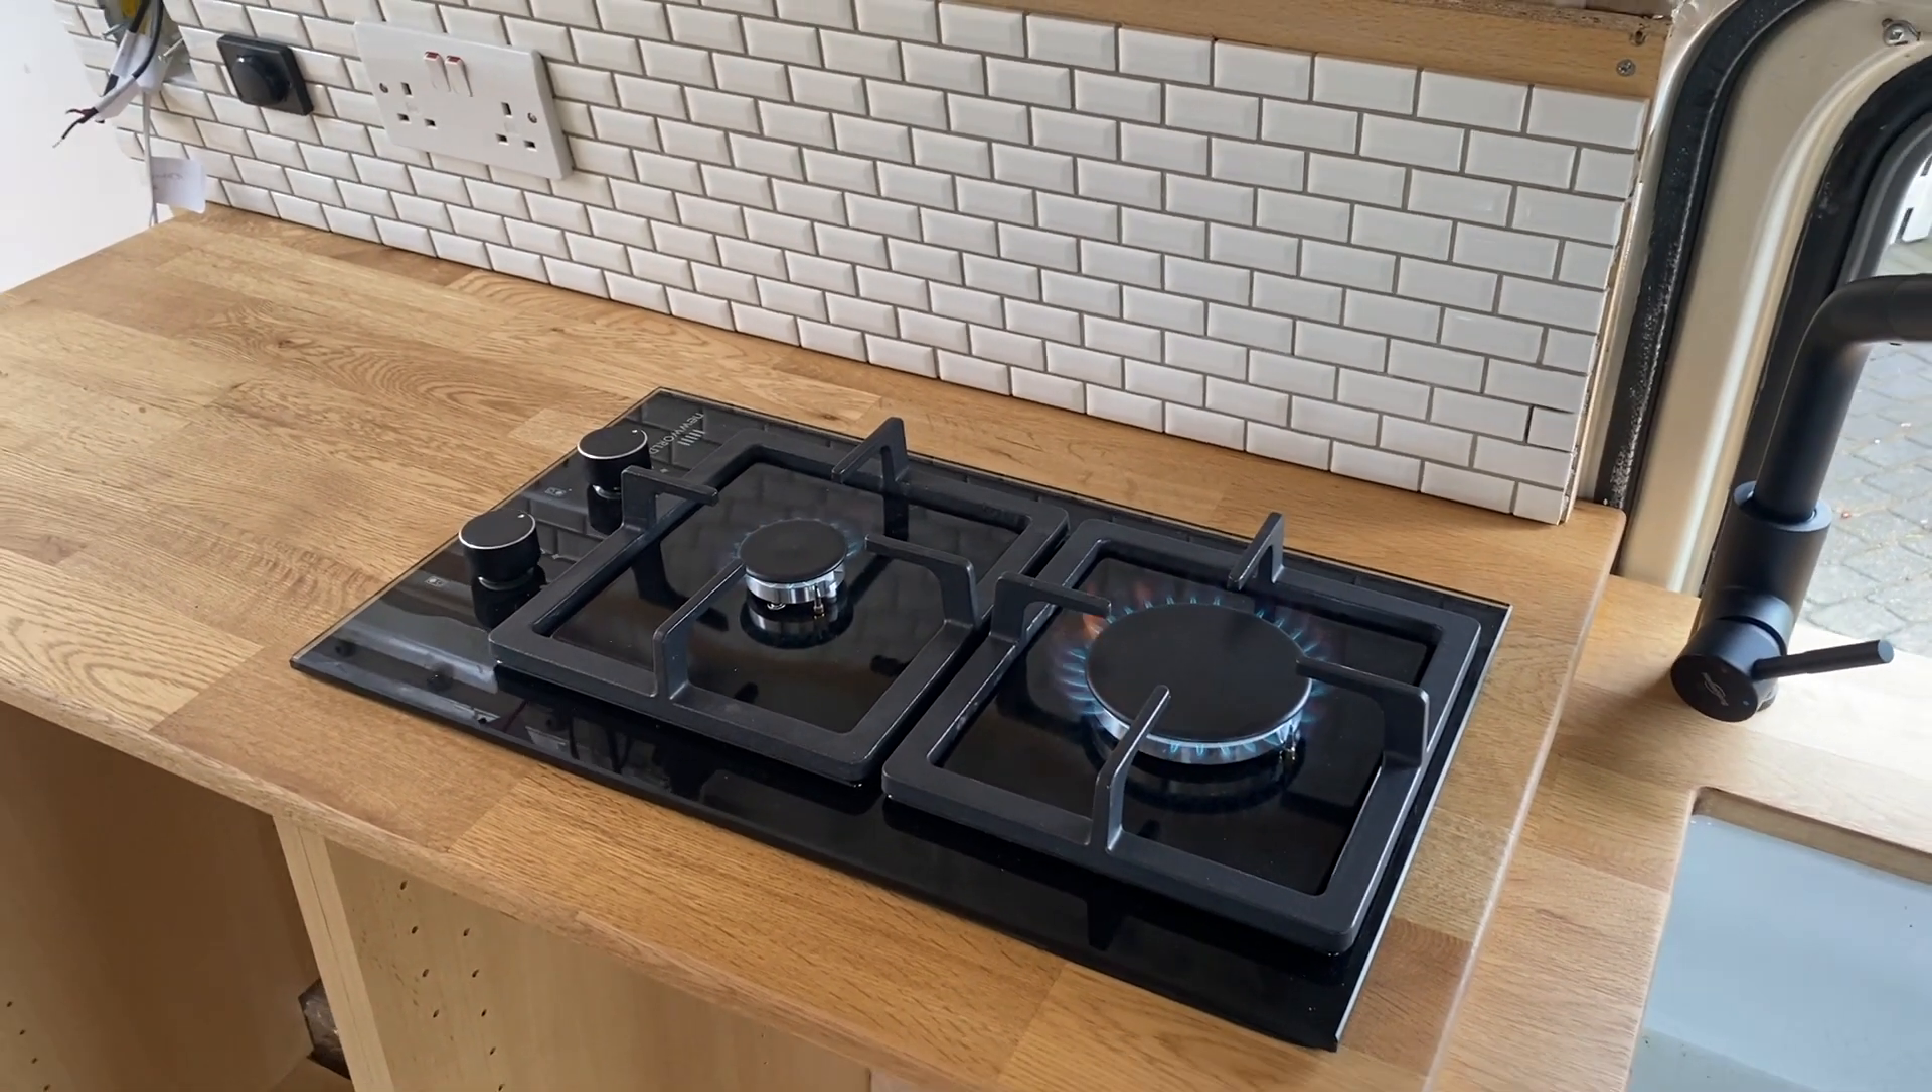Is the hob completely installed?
Yes.